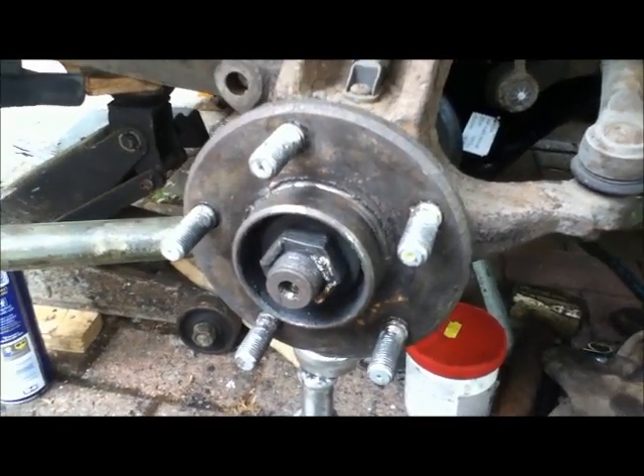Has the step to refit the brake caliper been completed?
No.